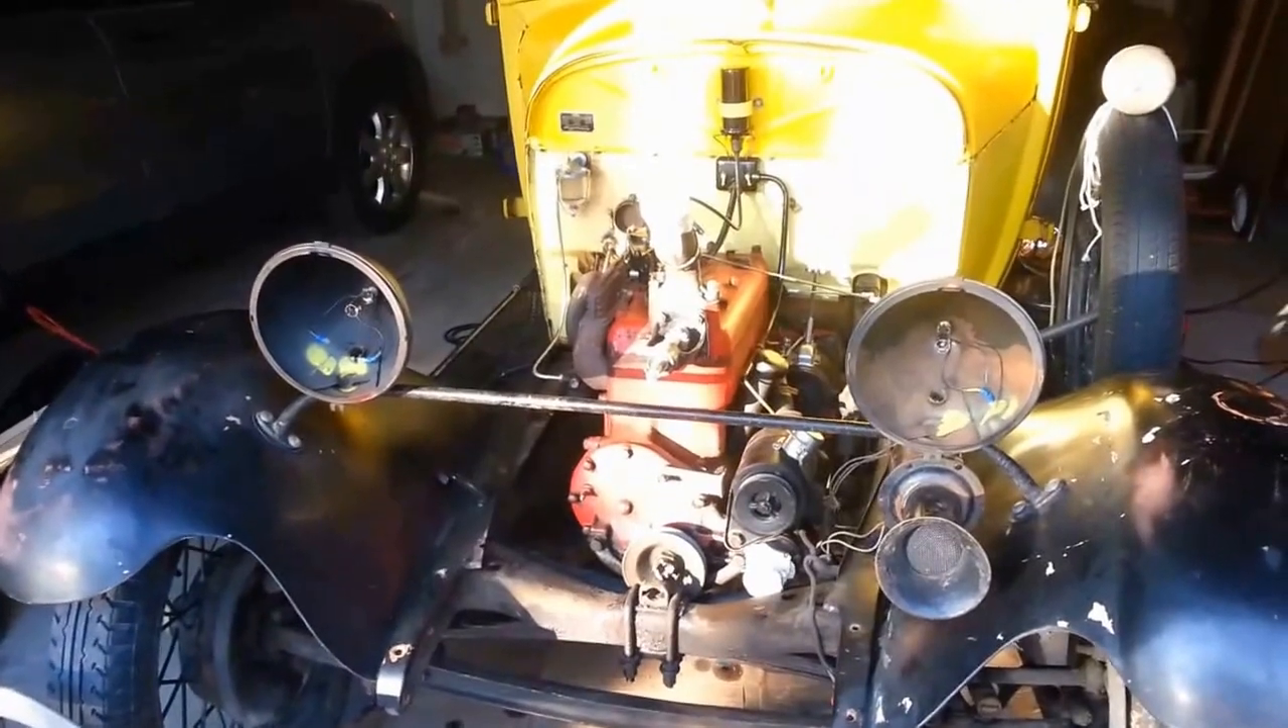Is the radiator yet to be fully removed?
No.